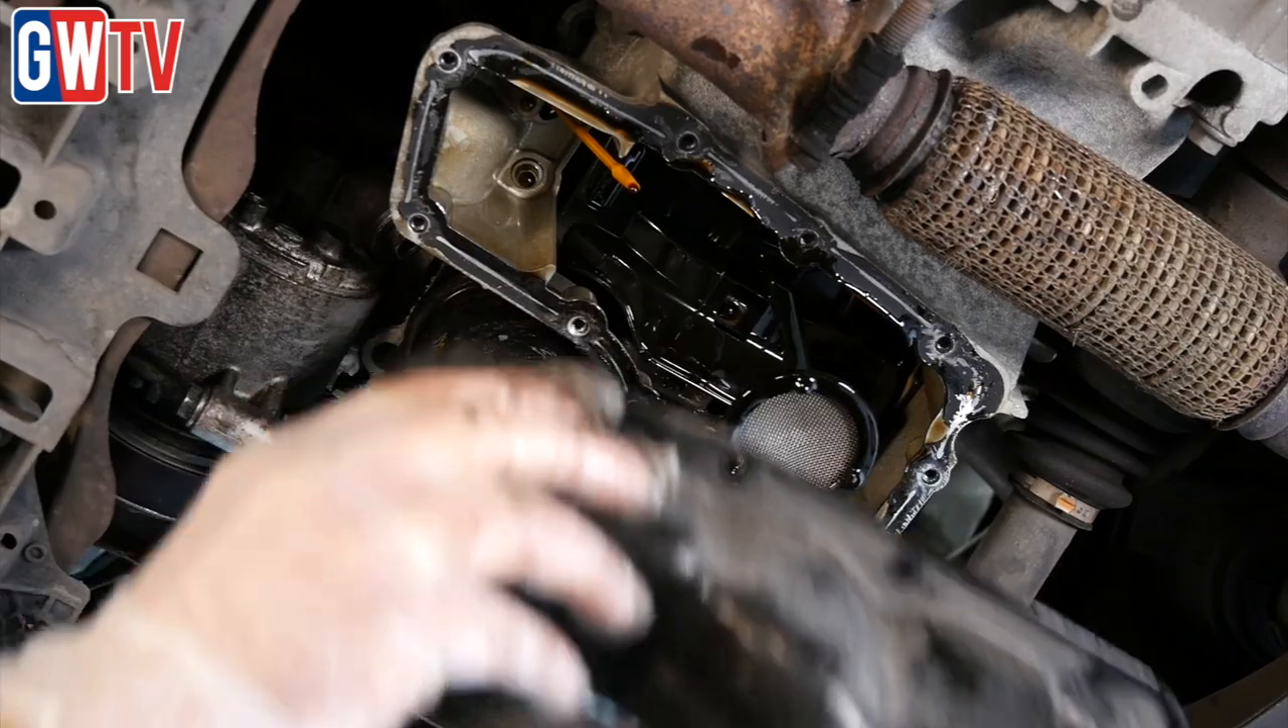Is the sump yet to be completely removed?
No.